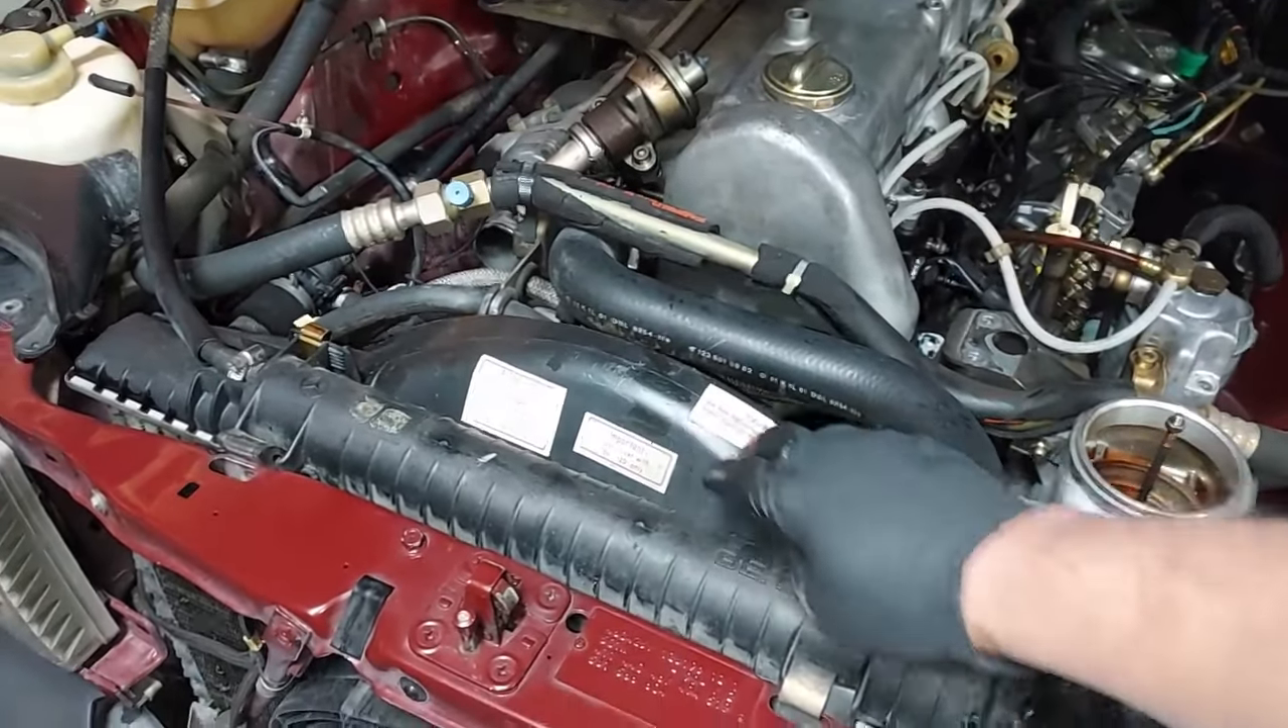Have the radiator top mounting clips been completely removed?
No.